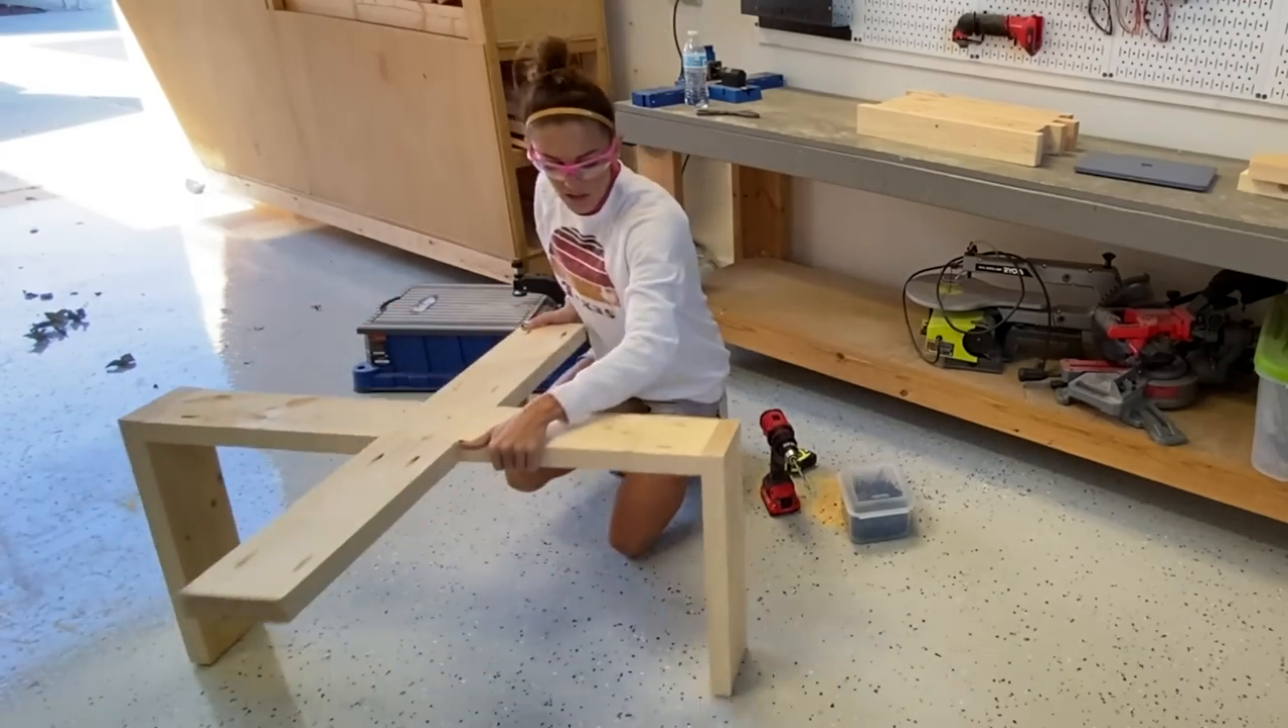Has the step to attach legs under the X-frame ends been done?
No.